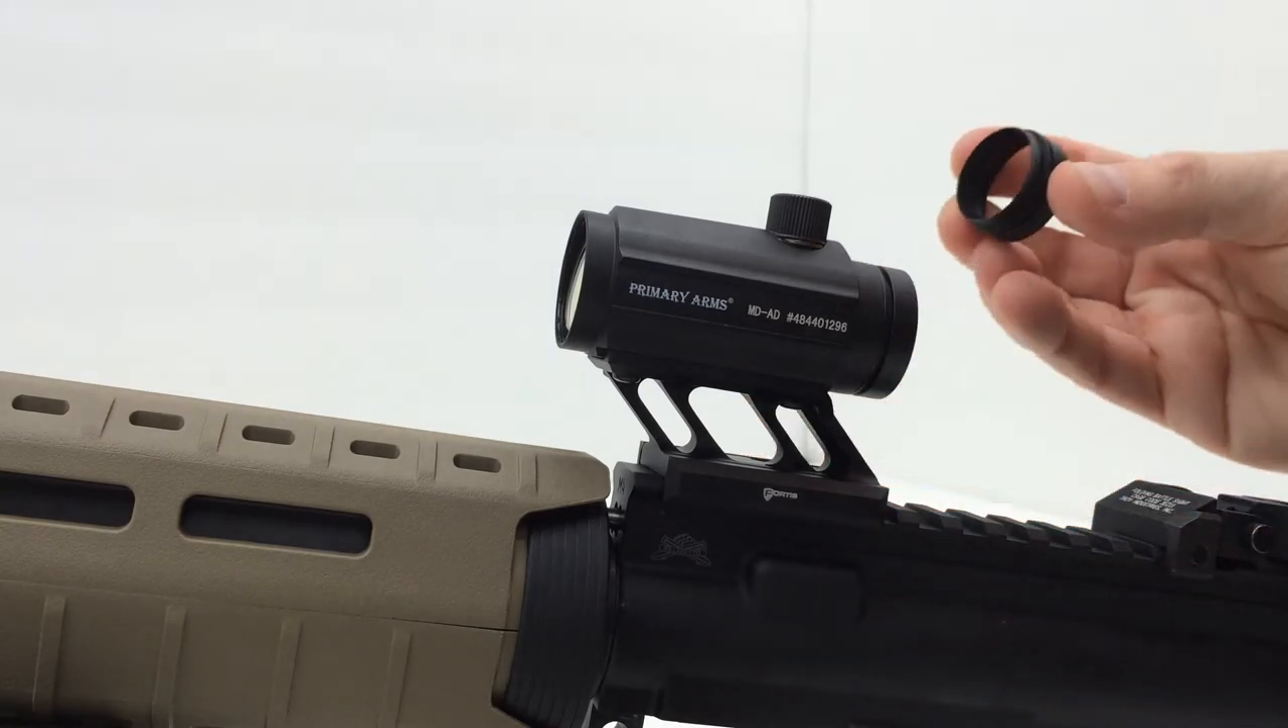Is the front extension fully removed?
Yes.